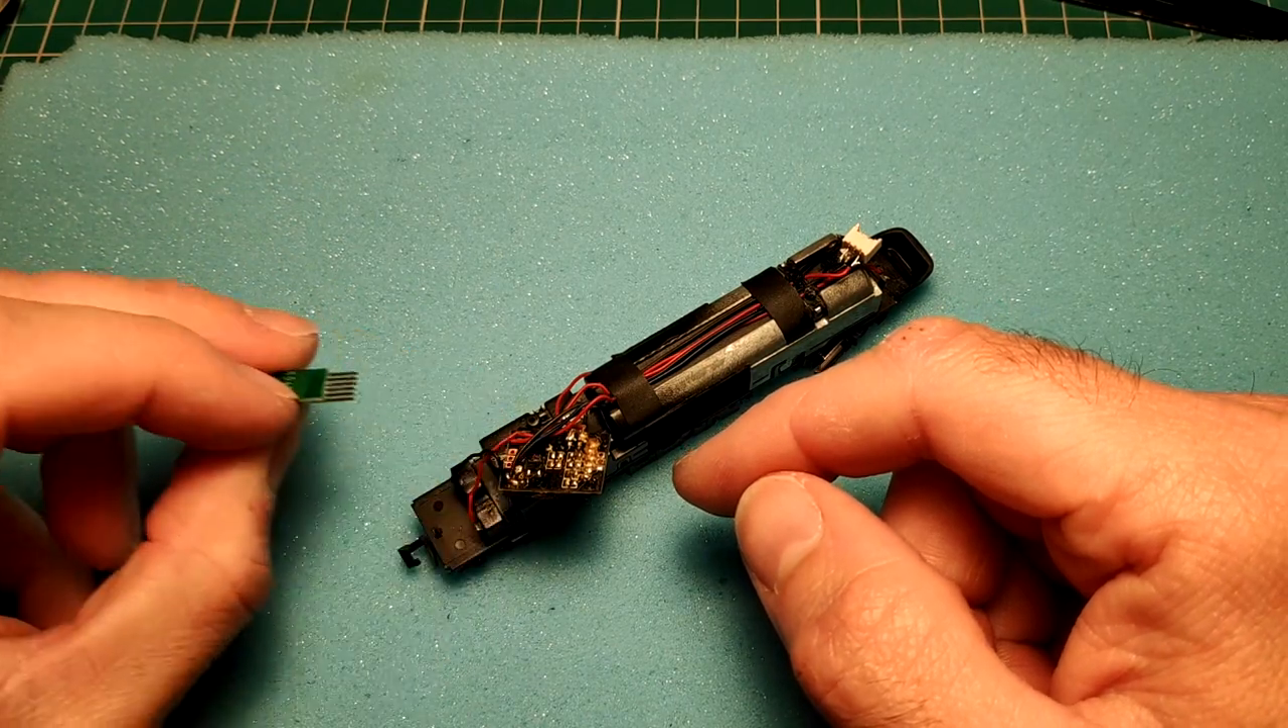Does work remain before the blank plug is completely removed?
No.